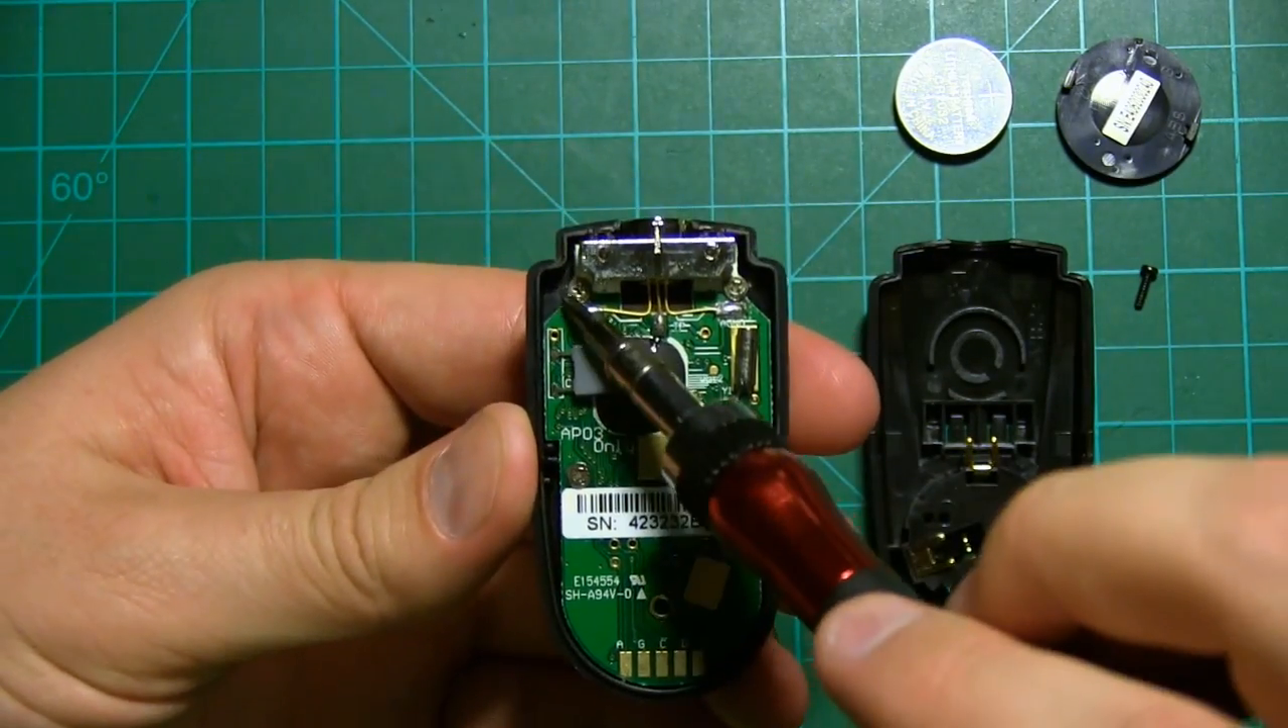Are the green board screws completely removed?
No.